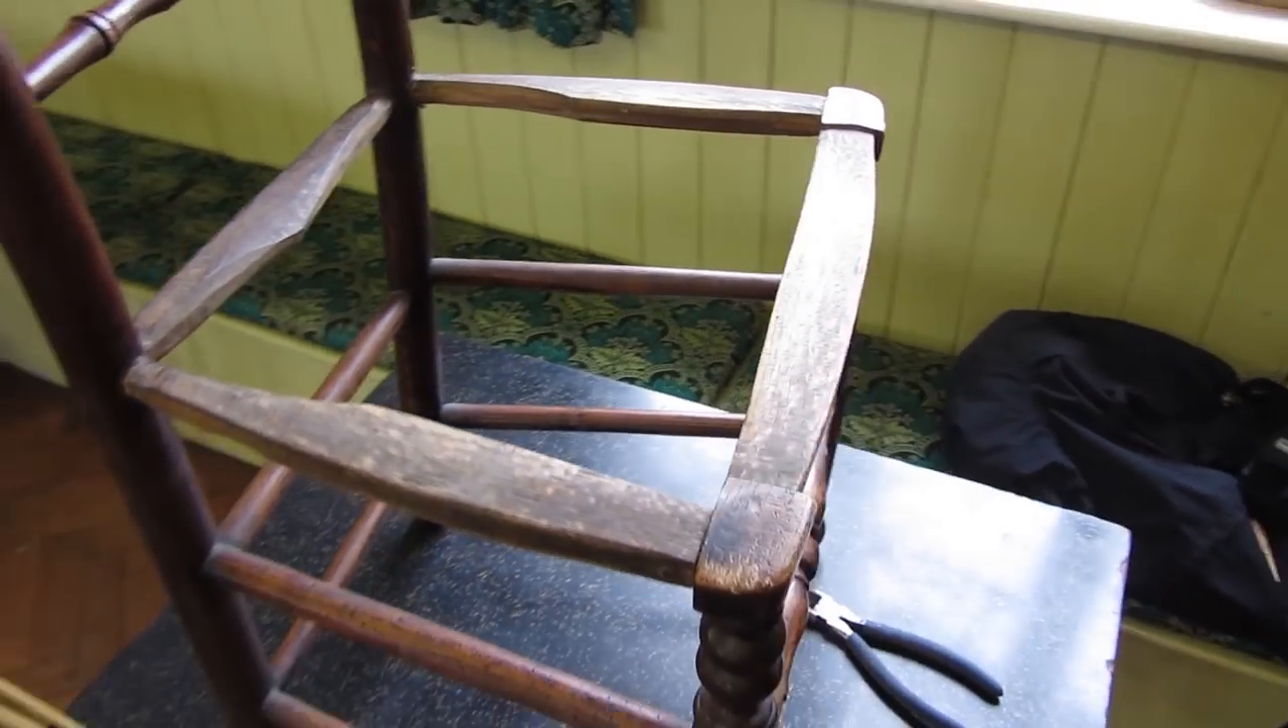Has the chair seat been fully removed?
Yes.